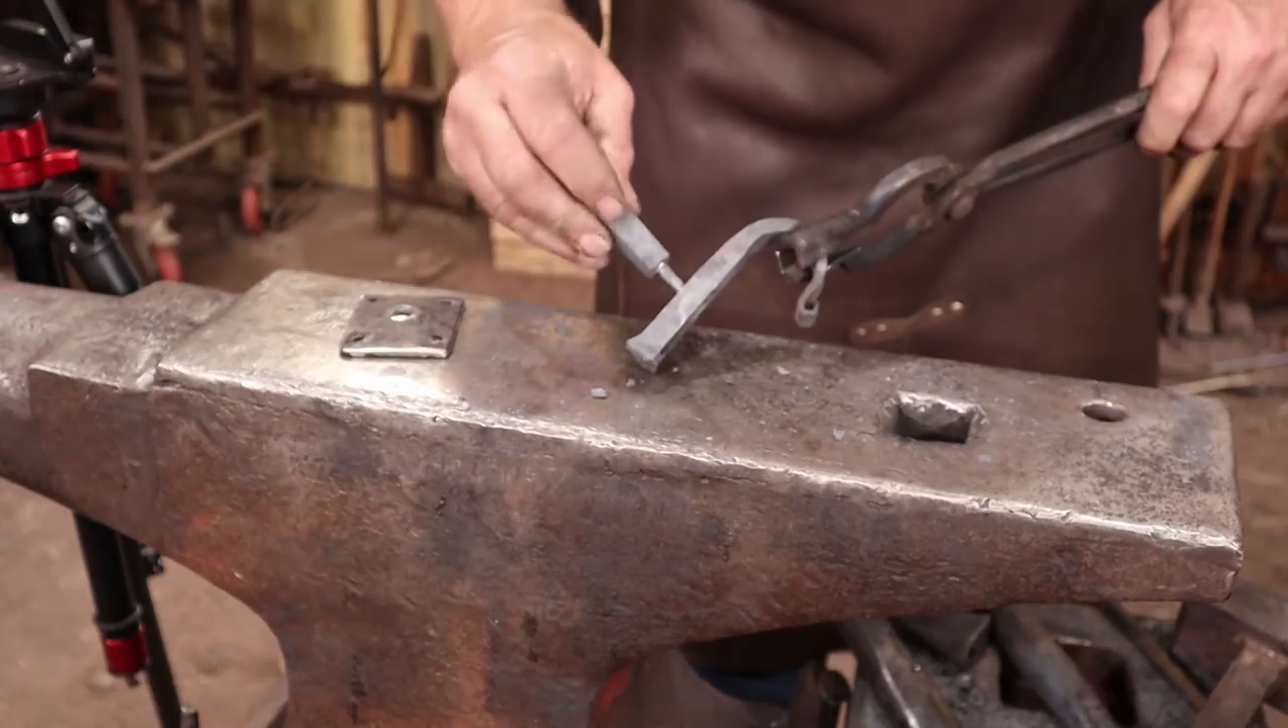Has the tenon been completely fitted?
No.